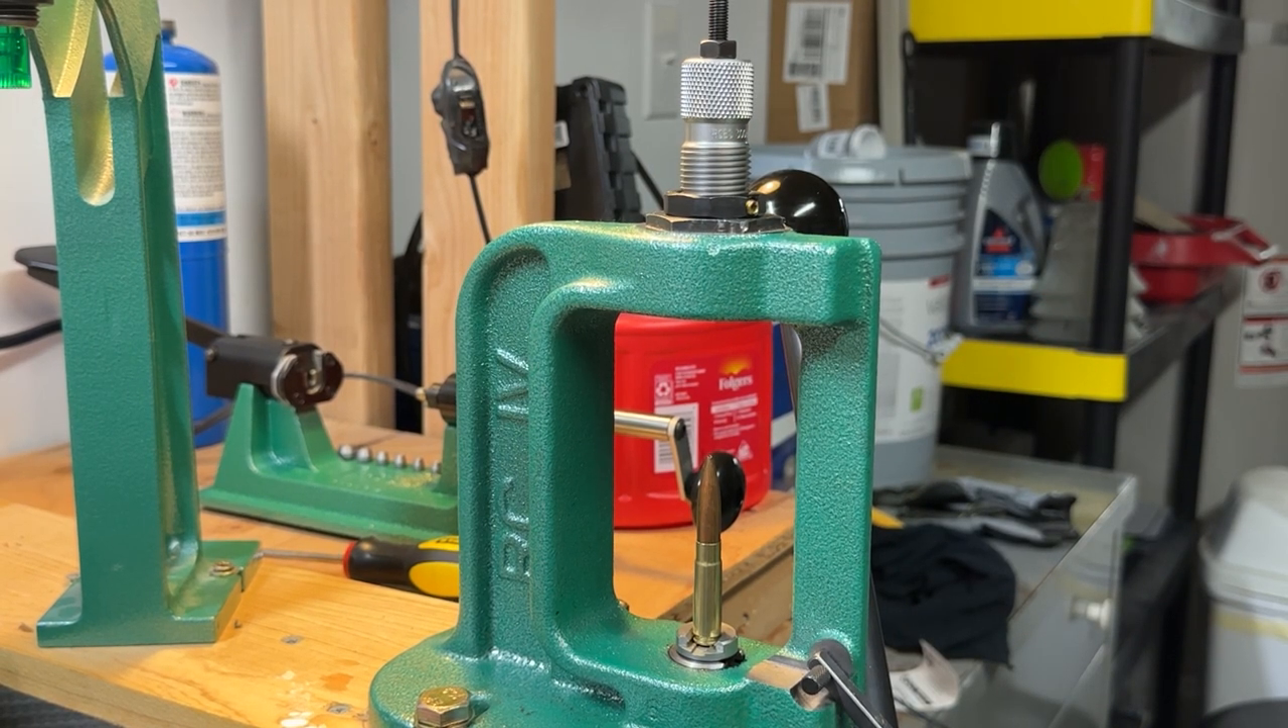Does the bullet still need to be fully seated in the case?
Yes.